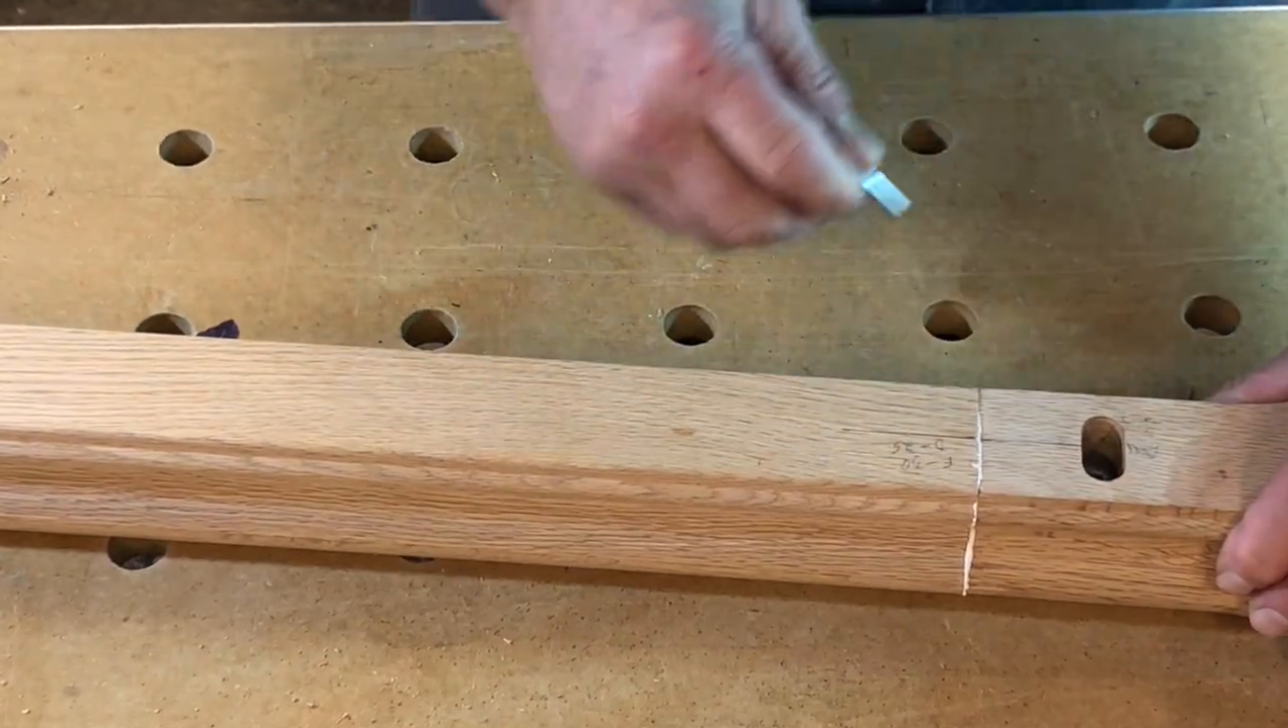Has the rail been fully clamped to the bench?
No.